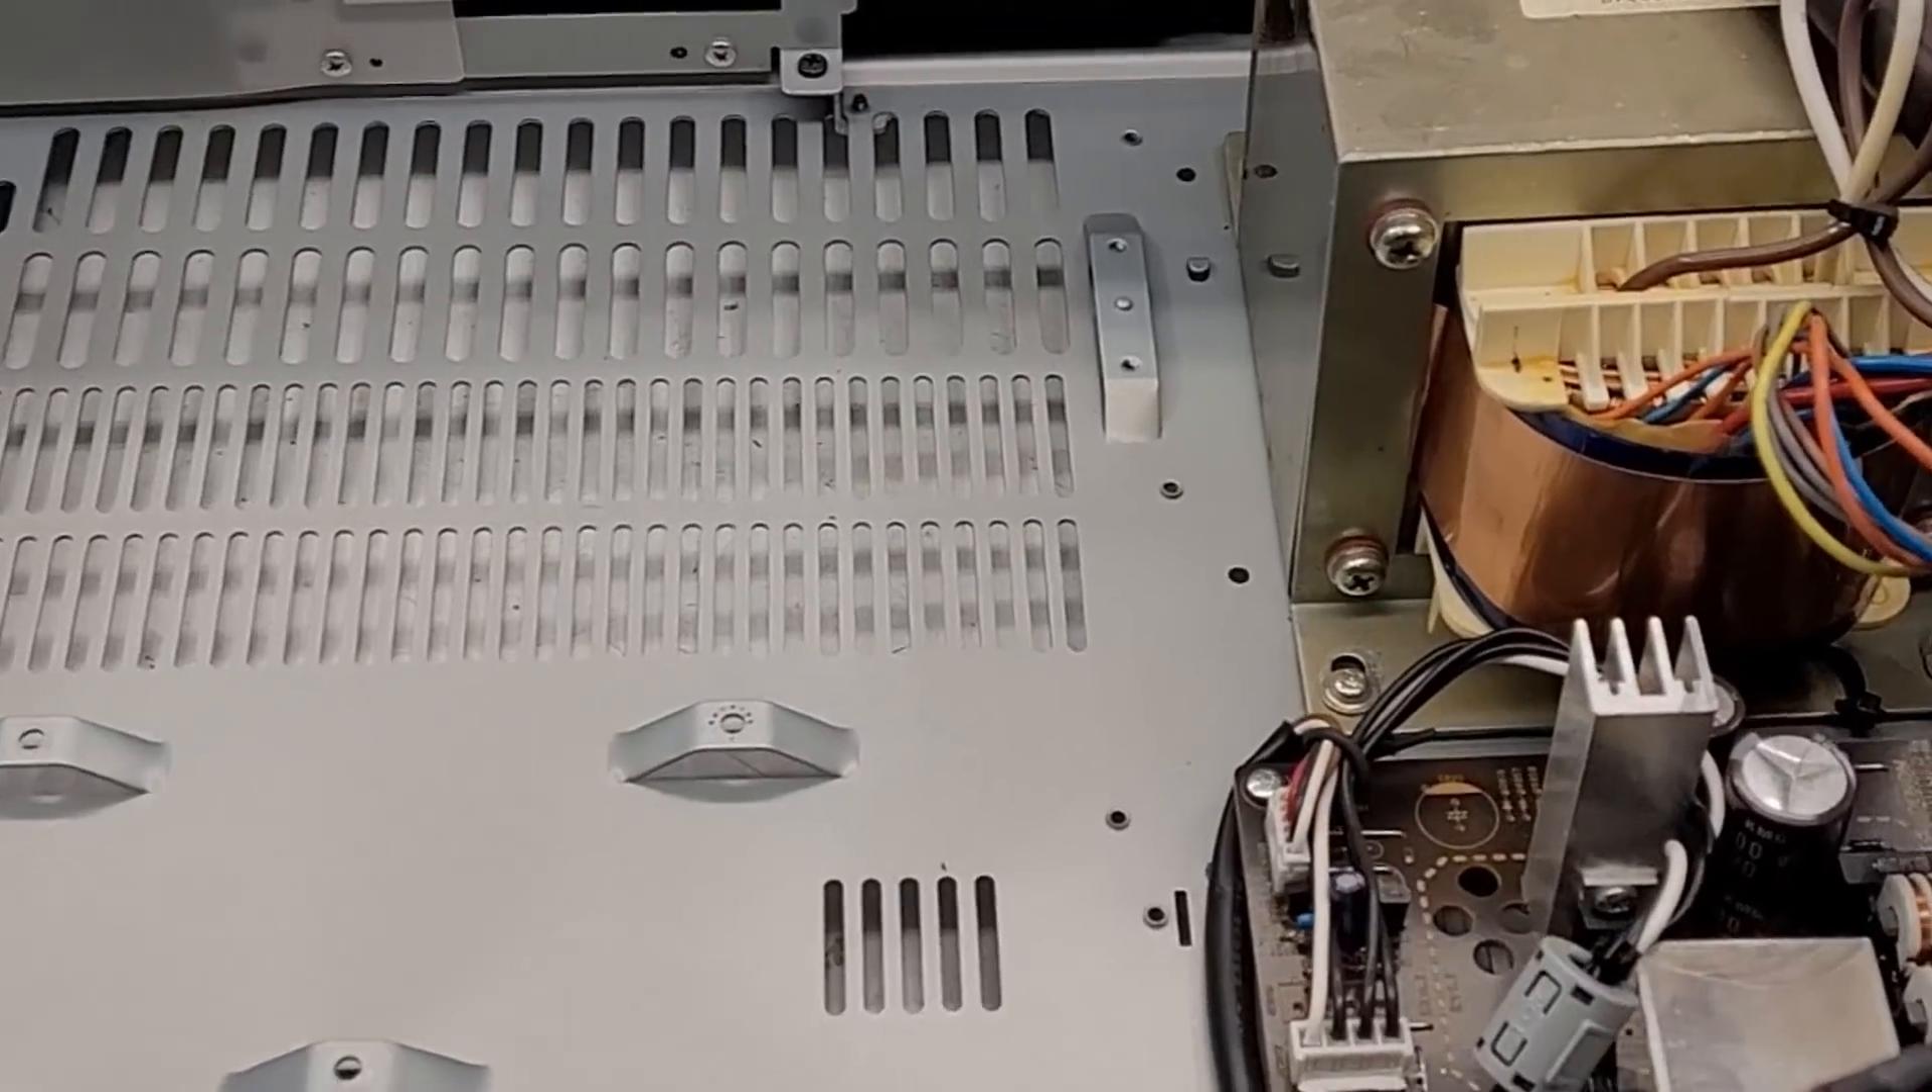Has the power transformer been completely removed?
No.